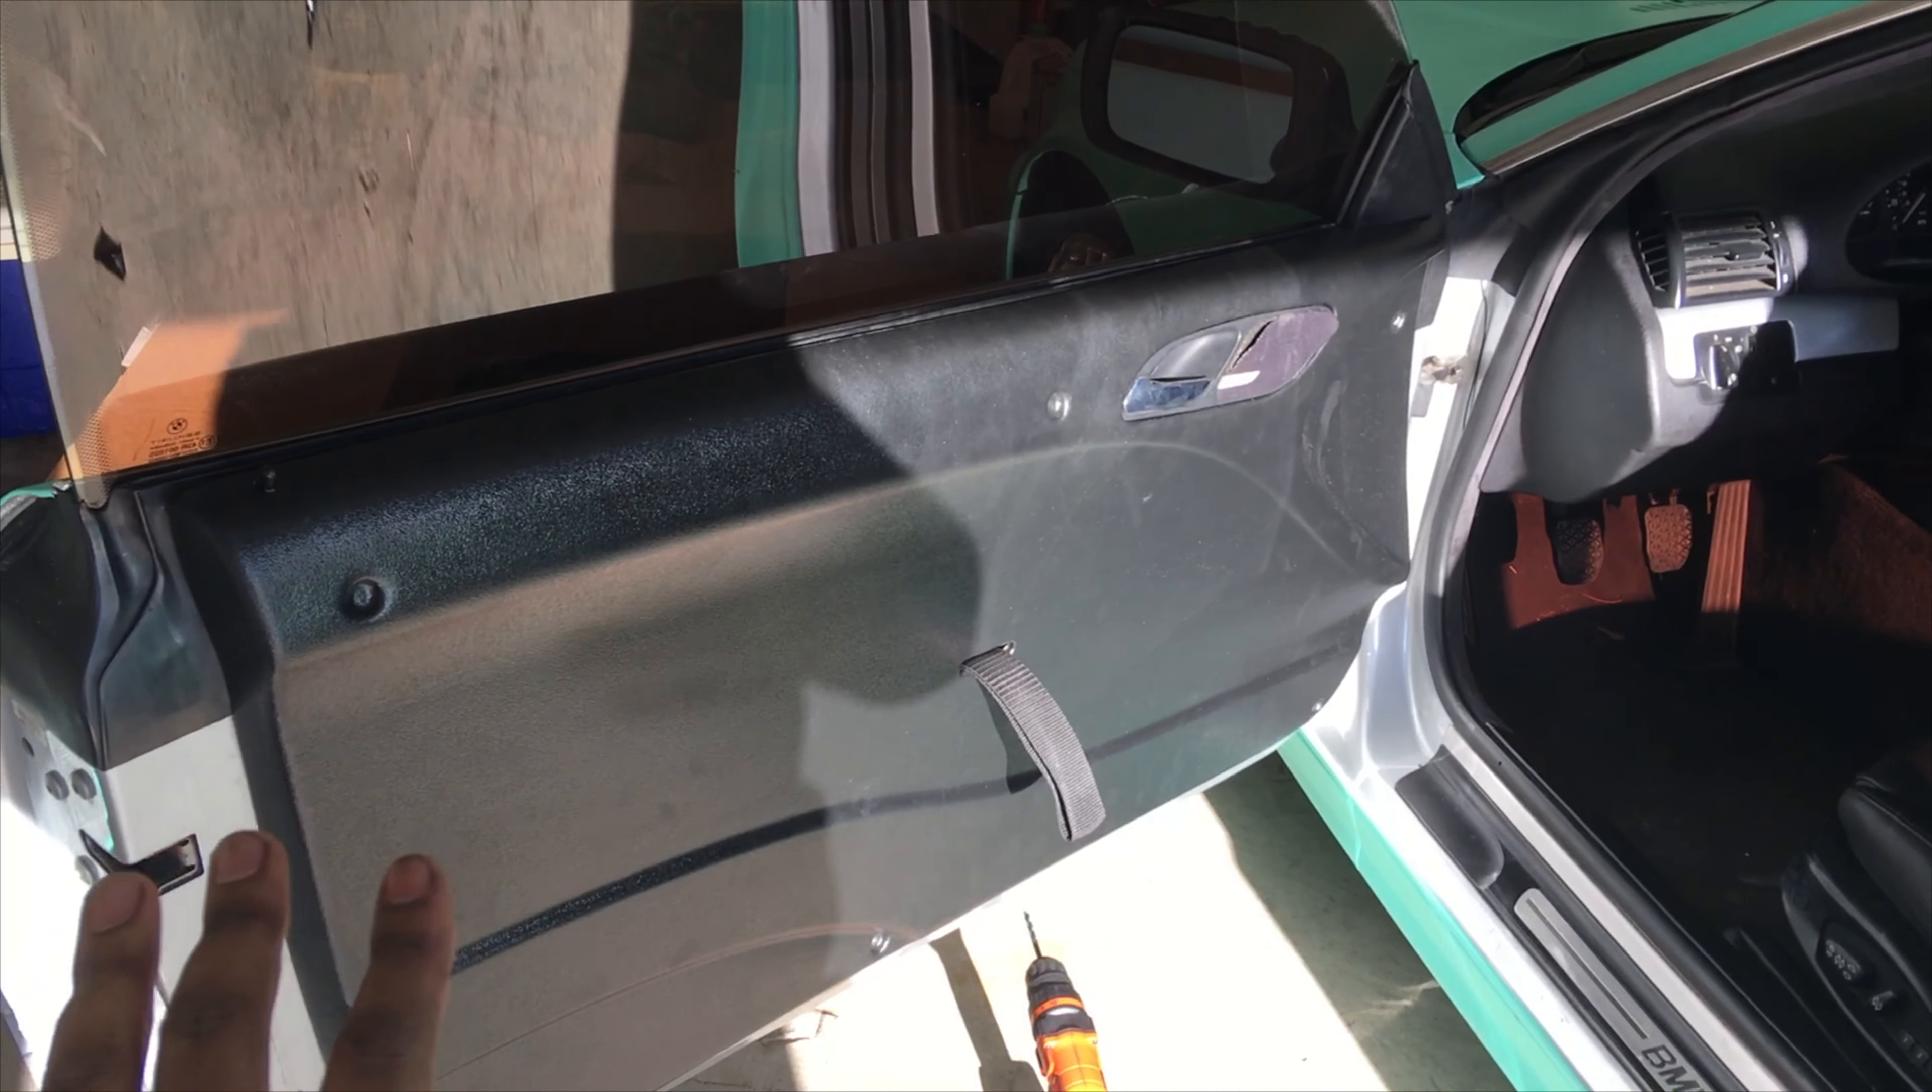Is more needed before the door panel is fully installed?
No.